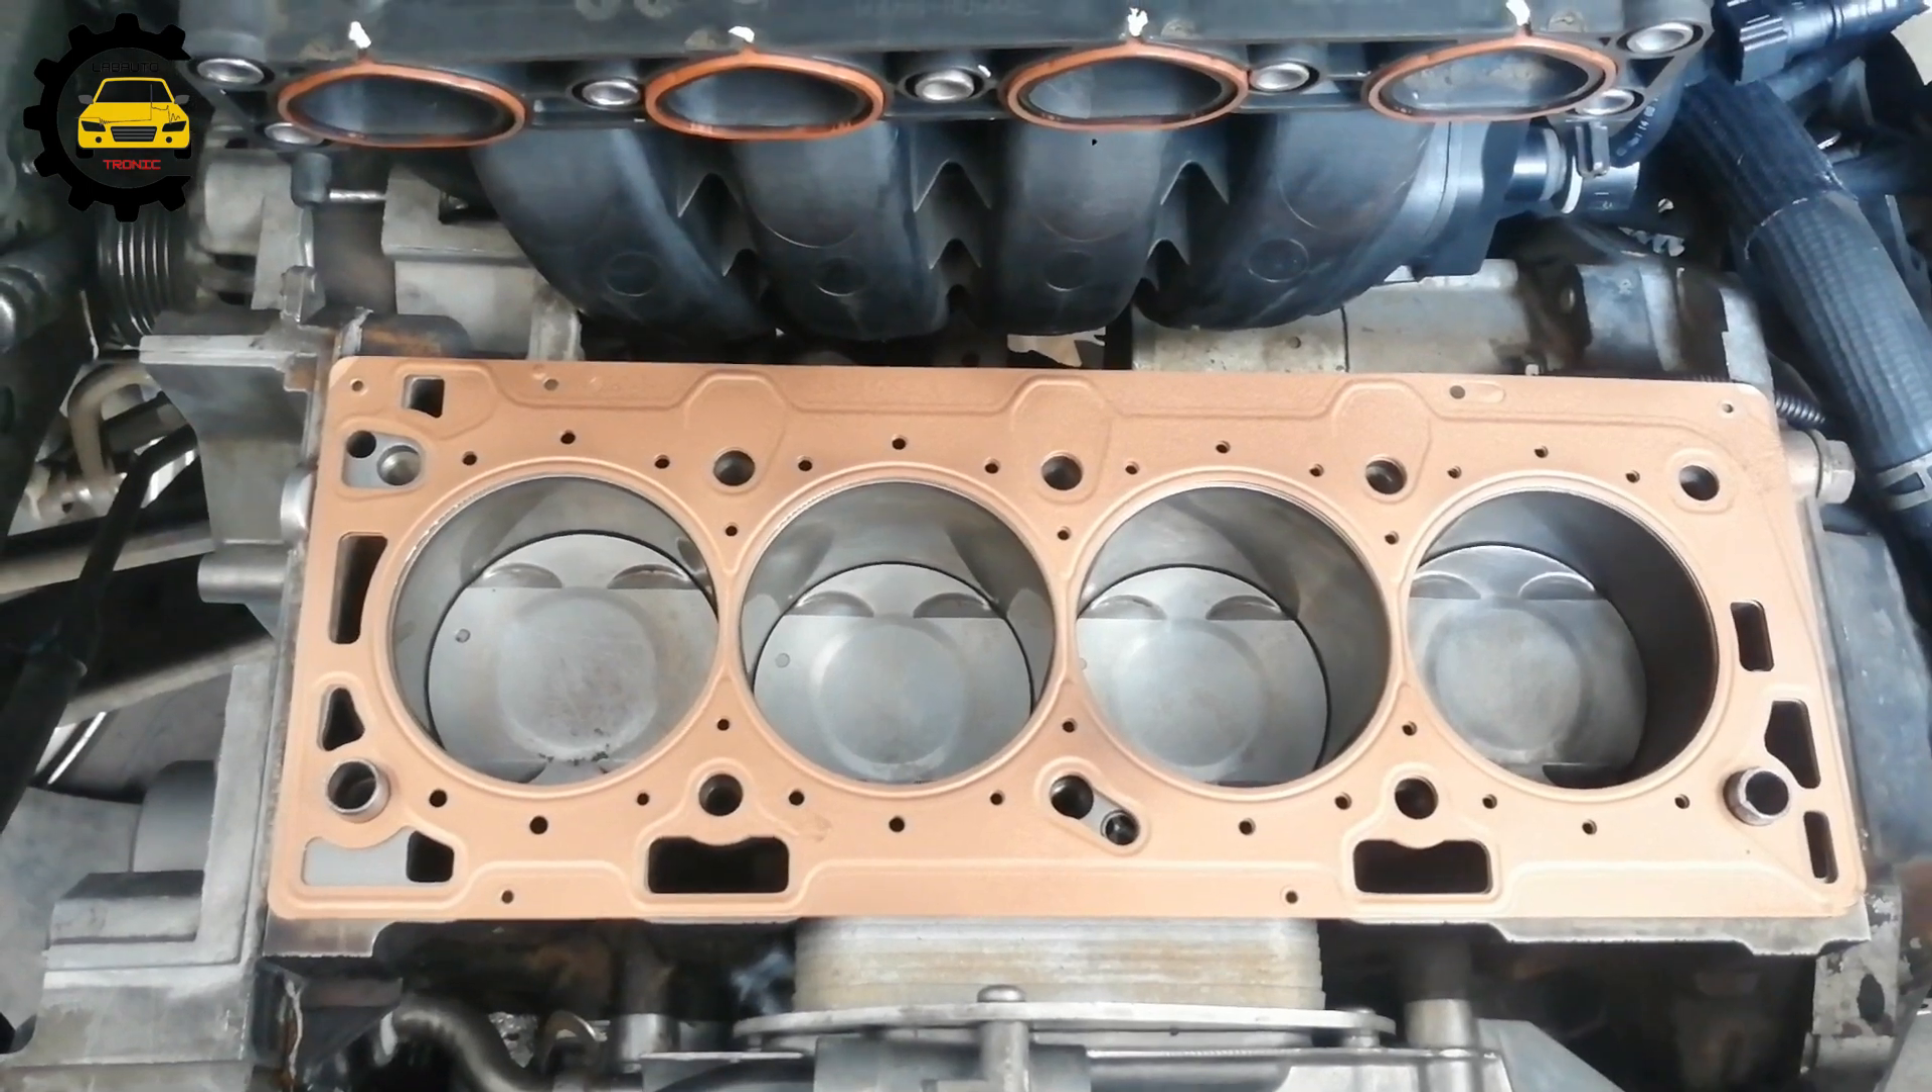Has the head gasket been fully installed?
Yes.